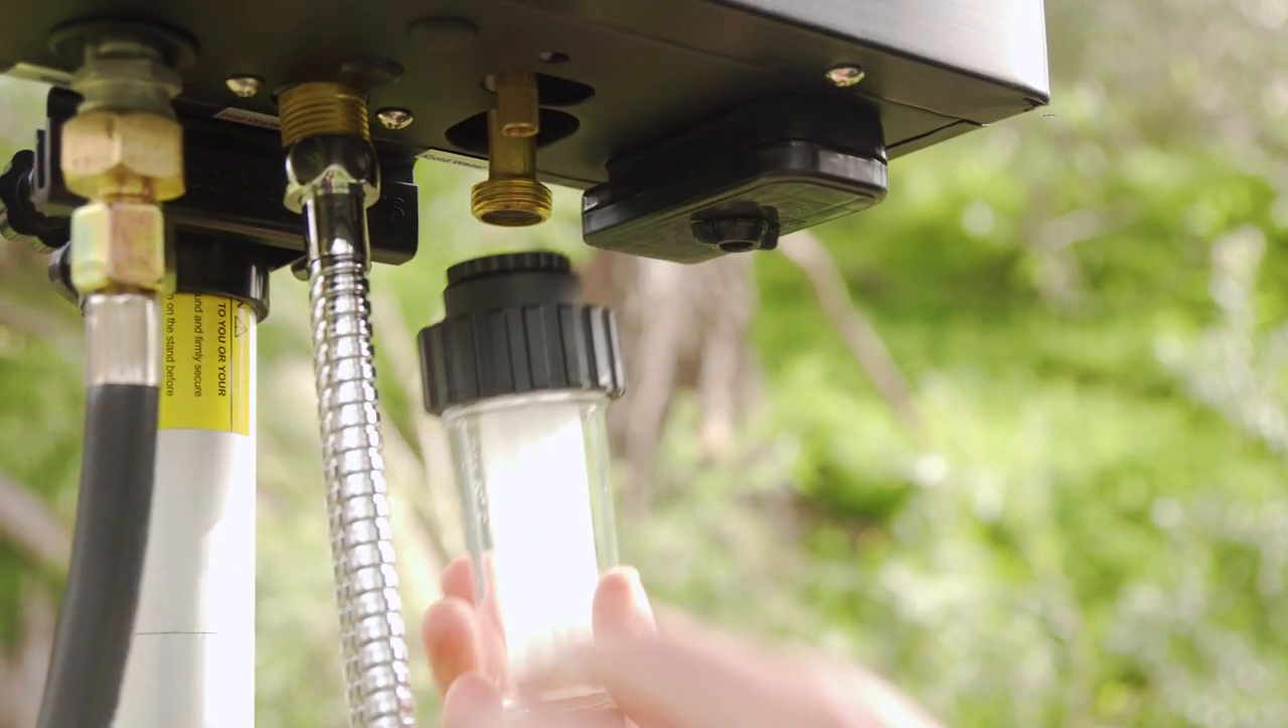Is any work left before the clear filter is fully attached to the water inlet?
Yes.